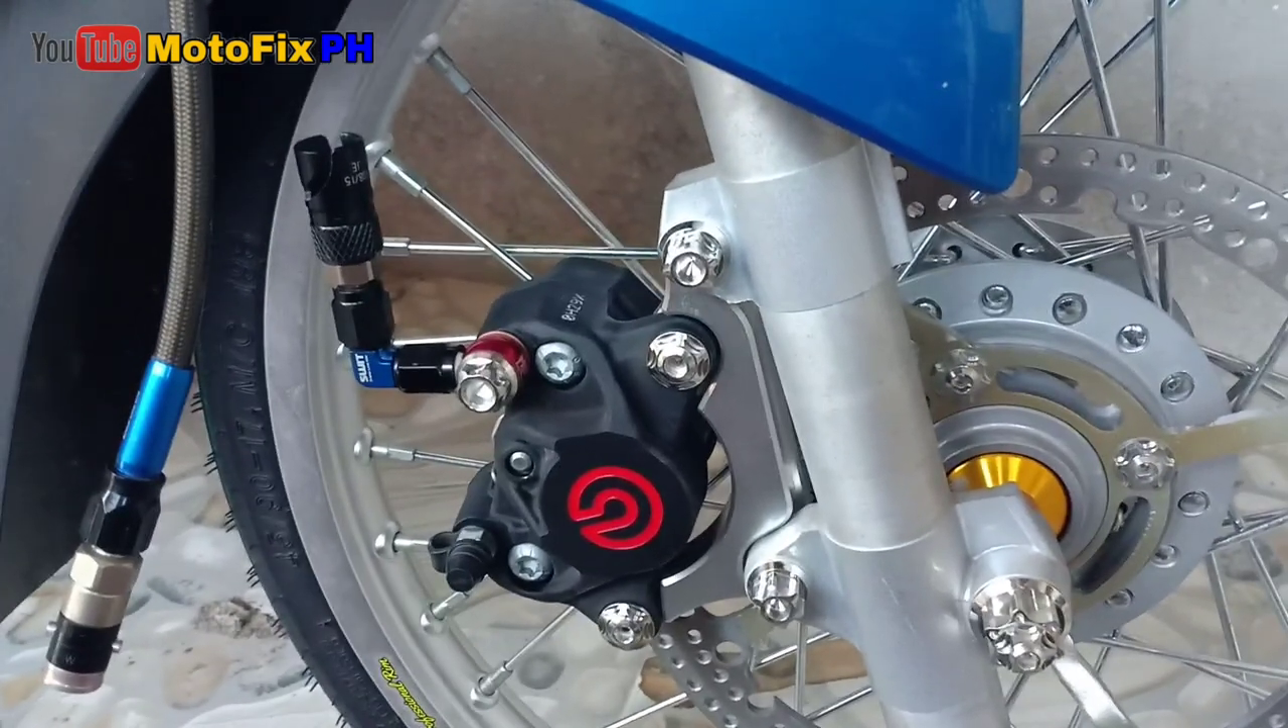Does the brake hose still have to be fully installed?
Yes.